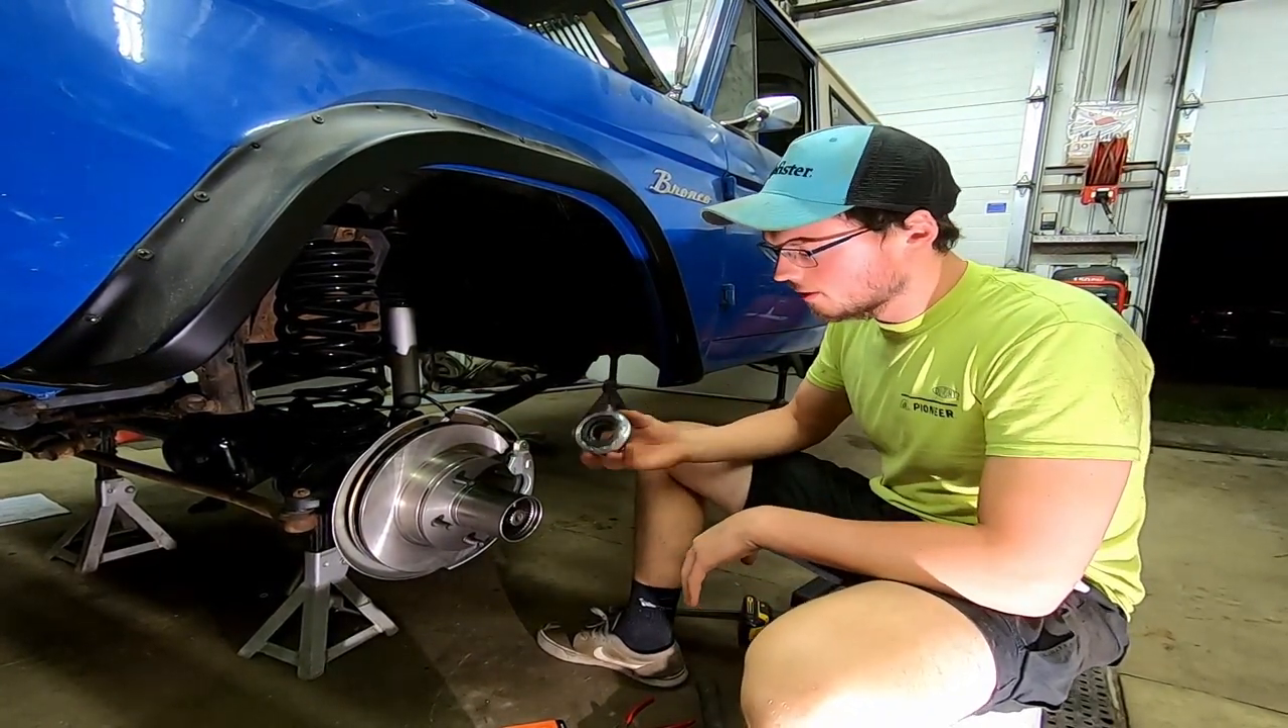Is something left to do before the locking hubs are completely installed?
Yes.